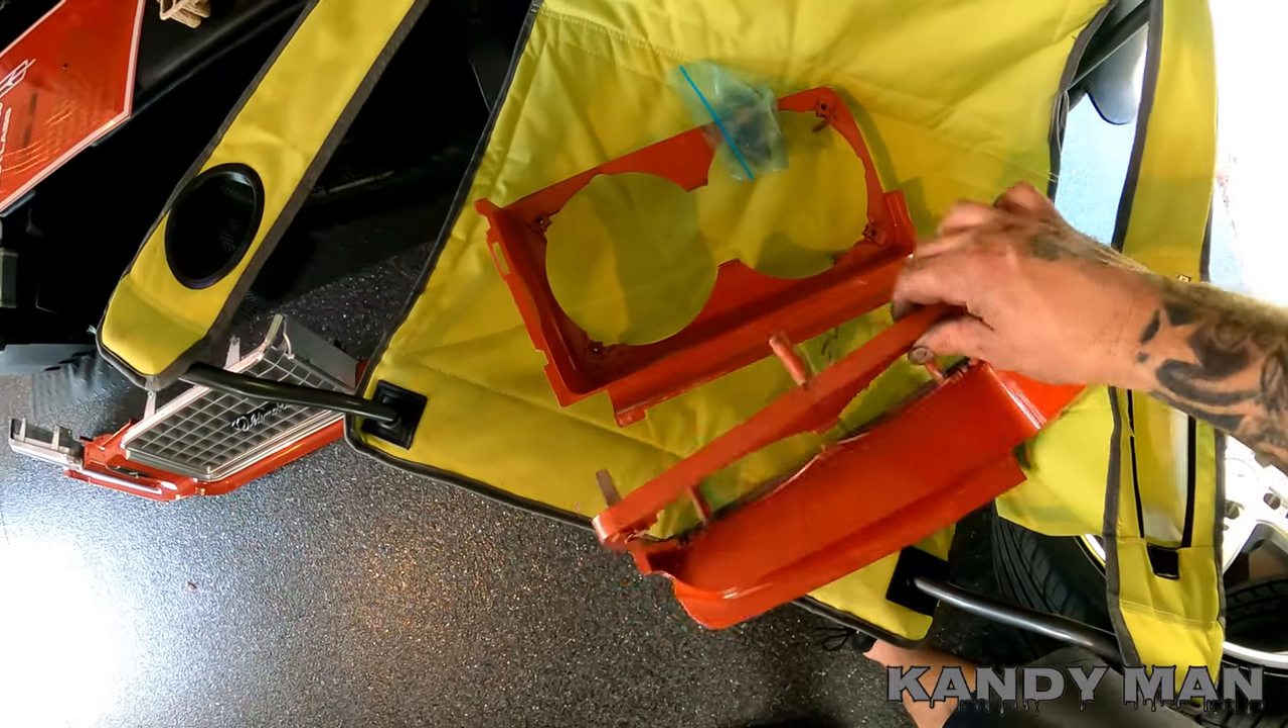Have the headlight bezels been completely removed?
Yes.